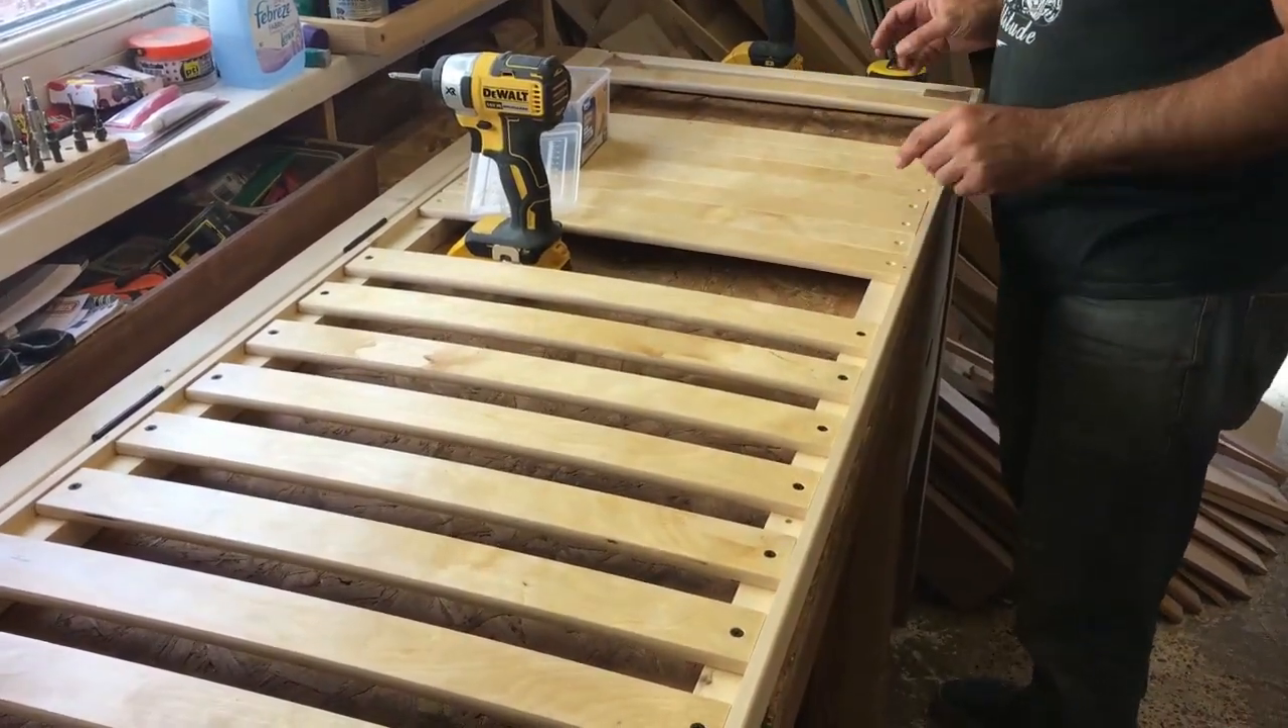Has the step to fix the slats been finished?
No.